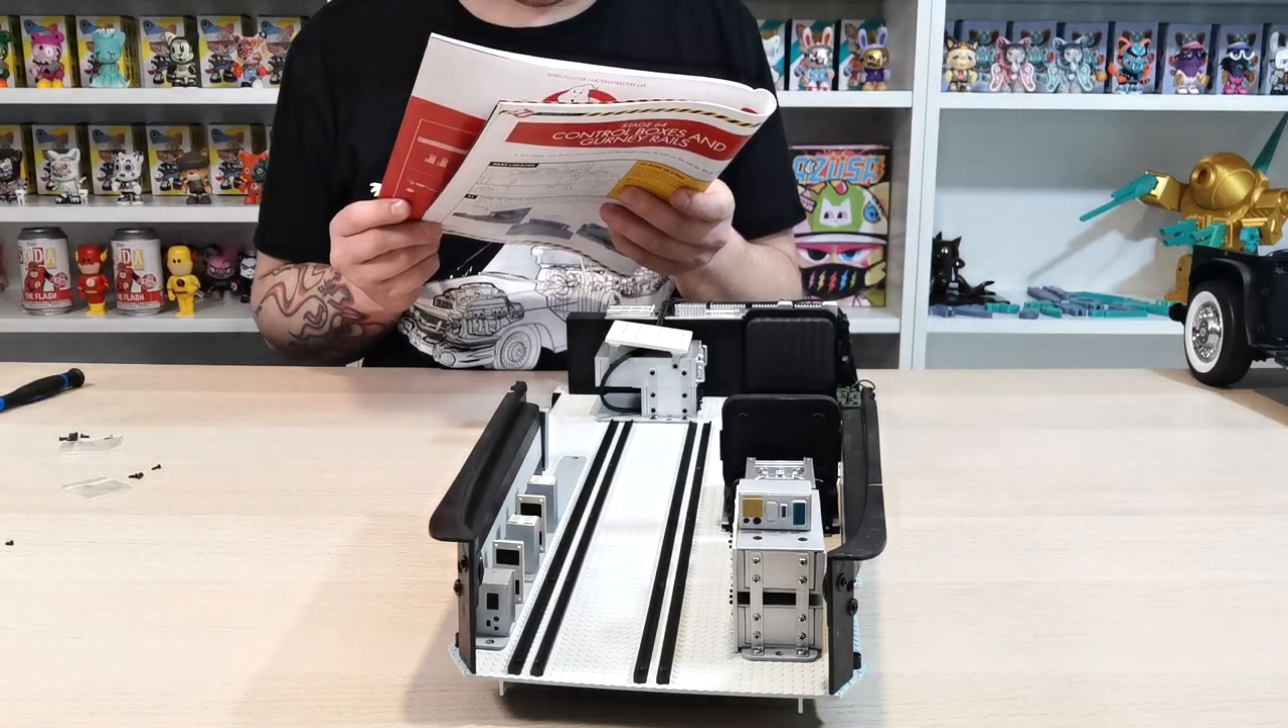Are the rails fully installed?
Yes.